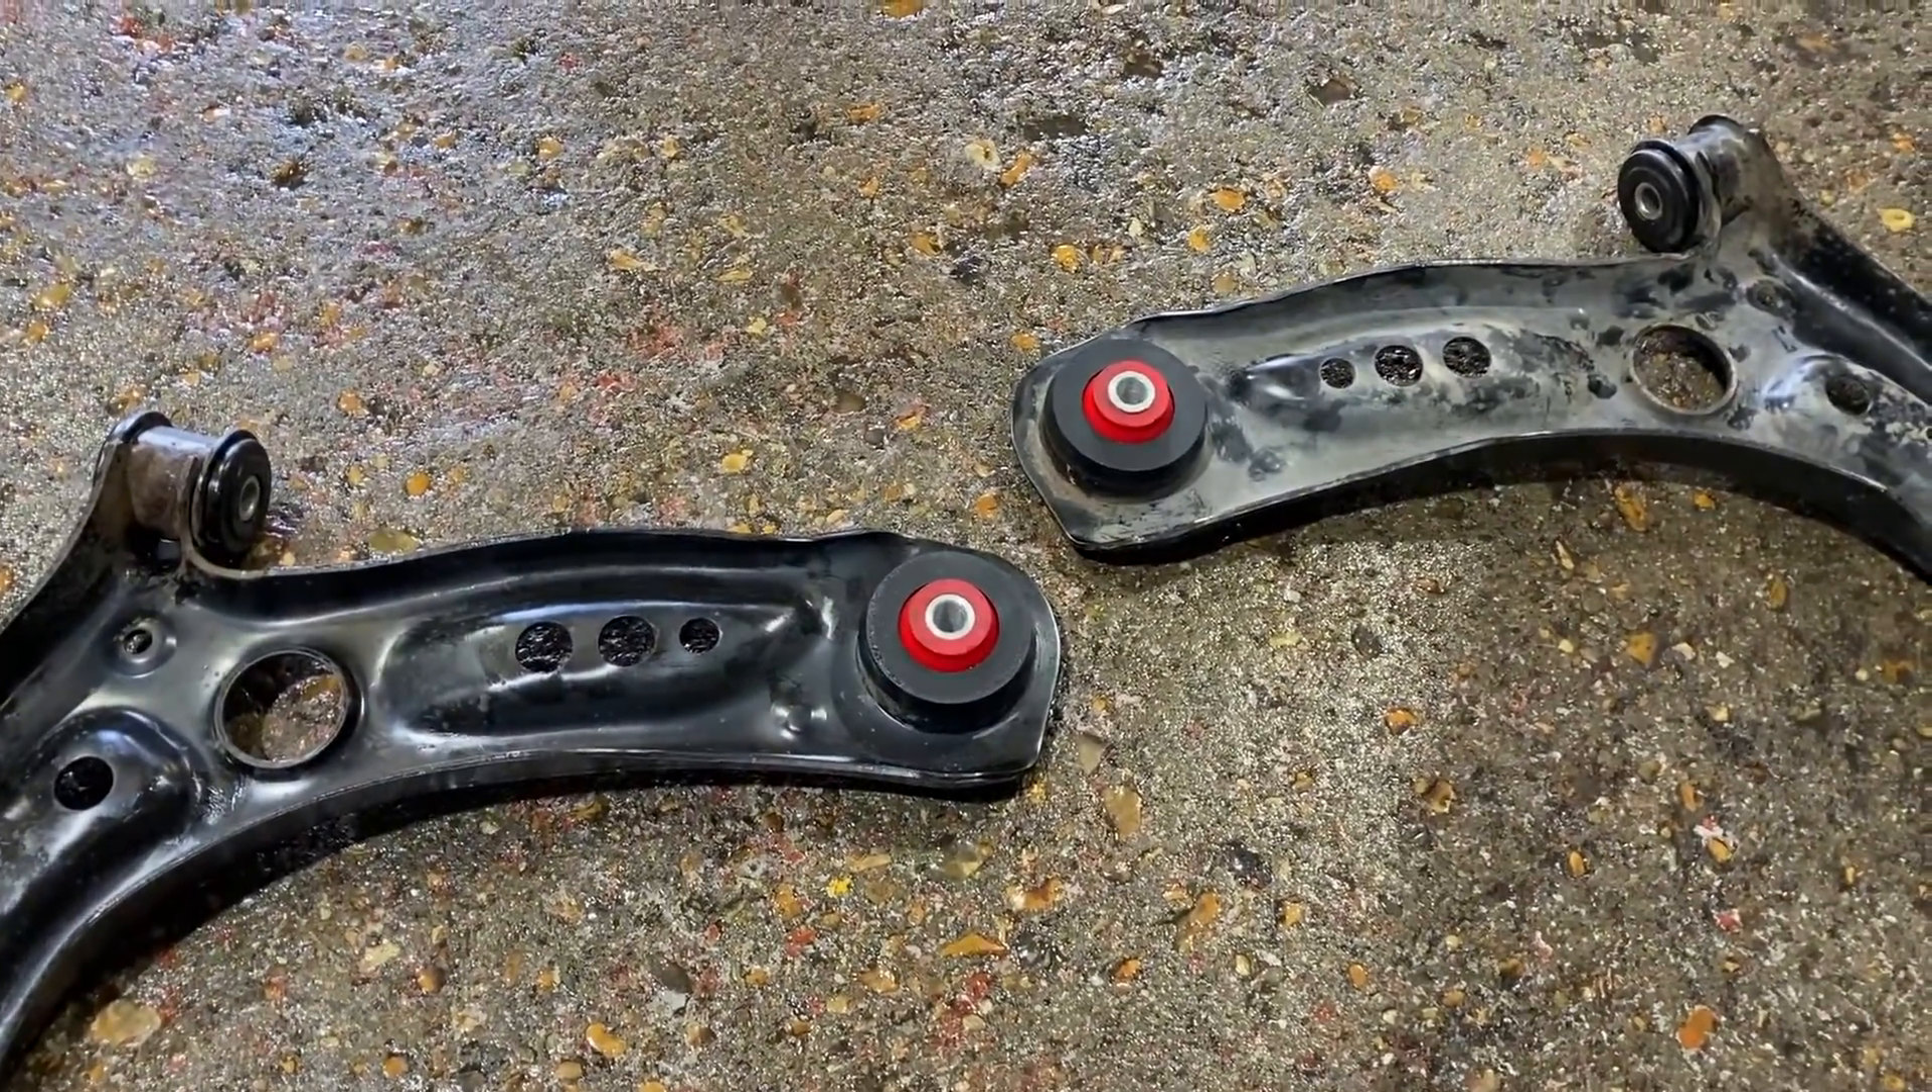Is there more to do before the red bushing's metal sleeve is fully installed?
No.